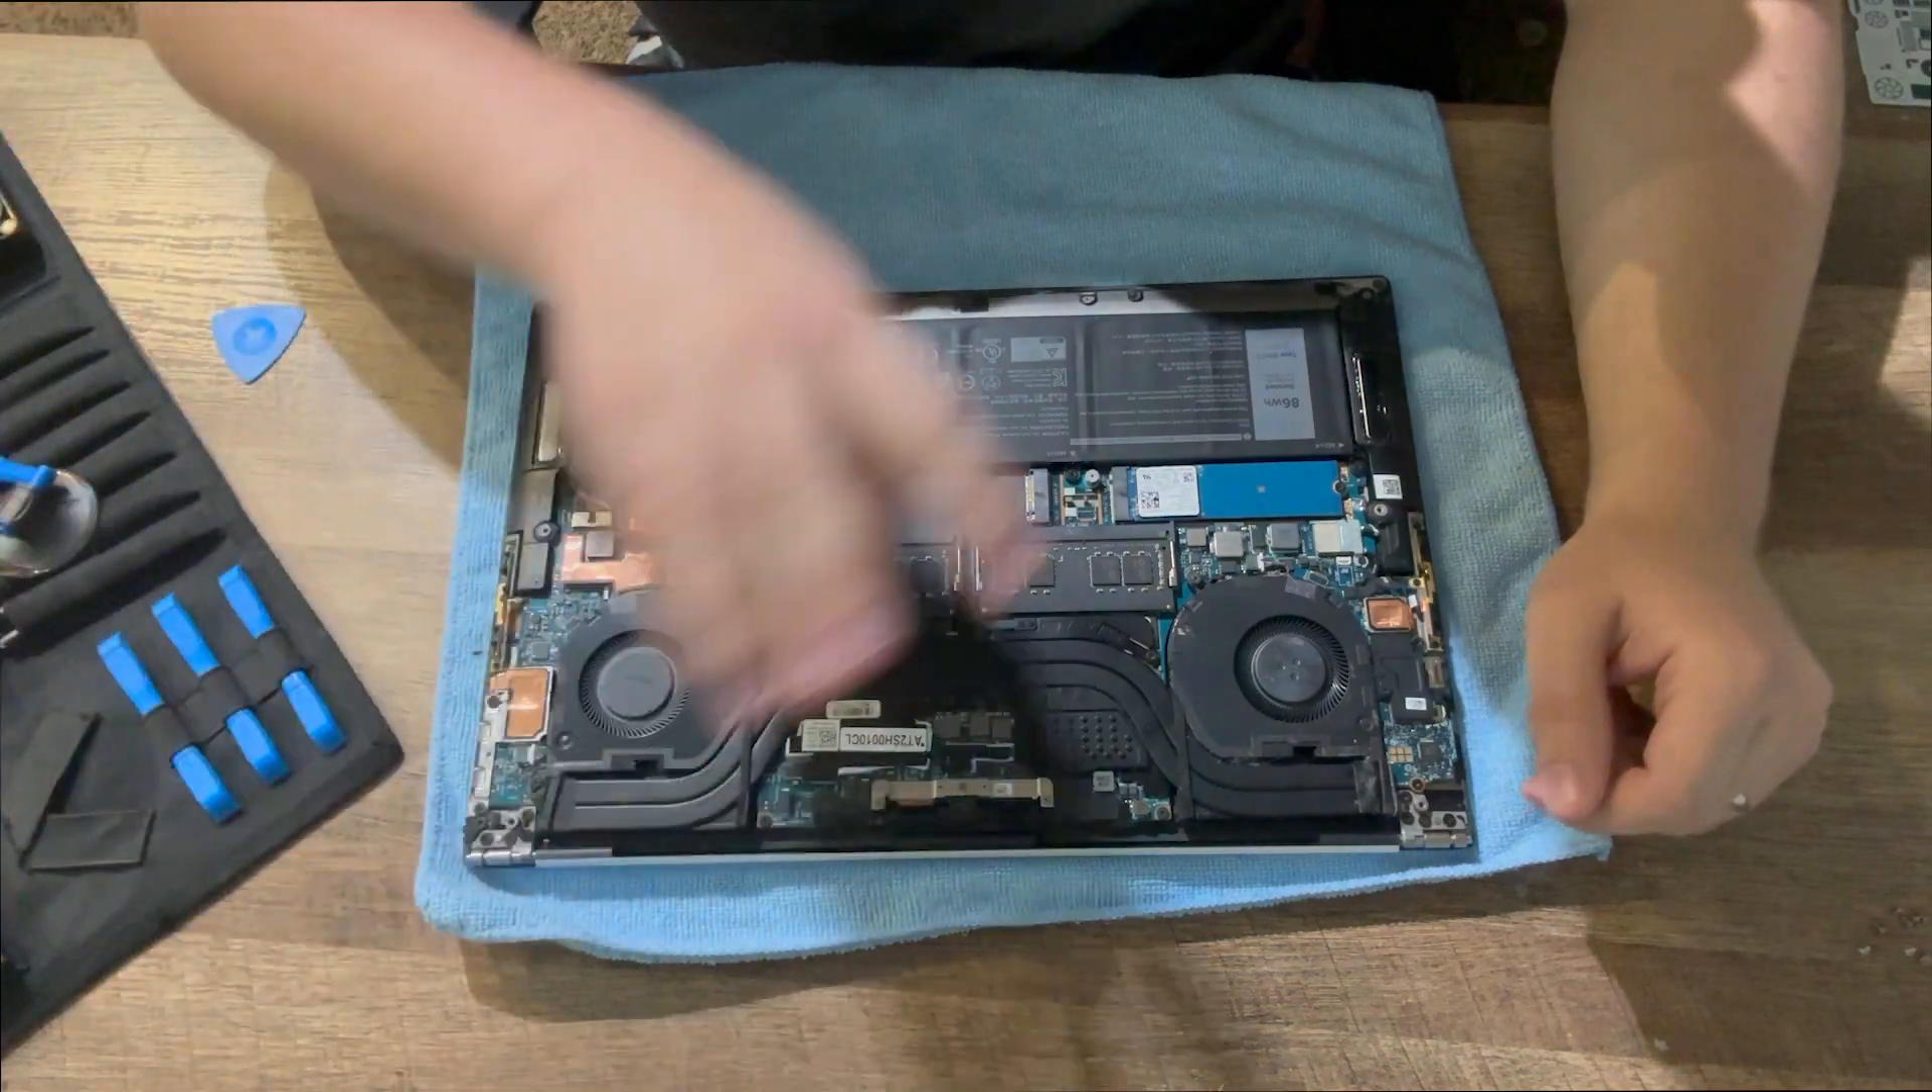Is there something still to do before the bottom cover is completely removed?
No.